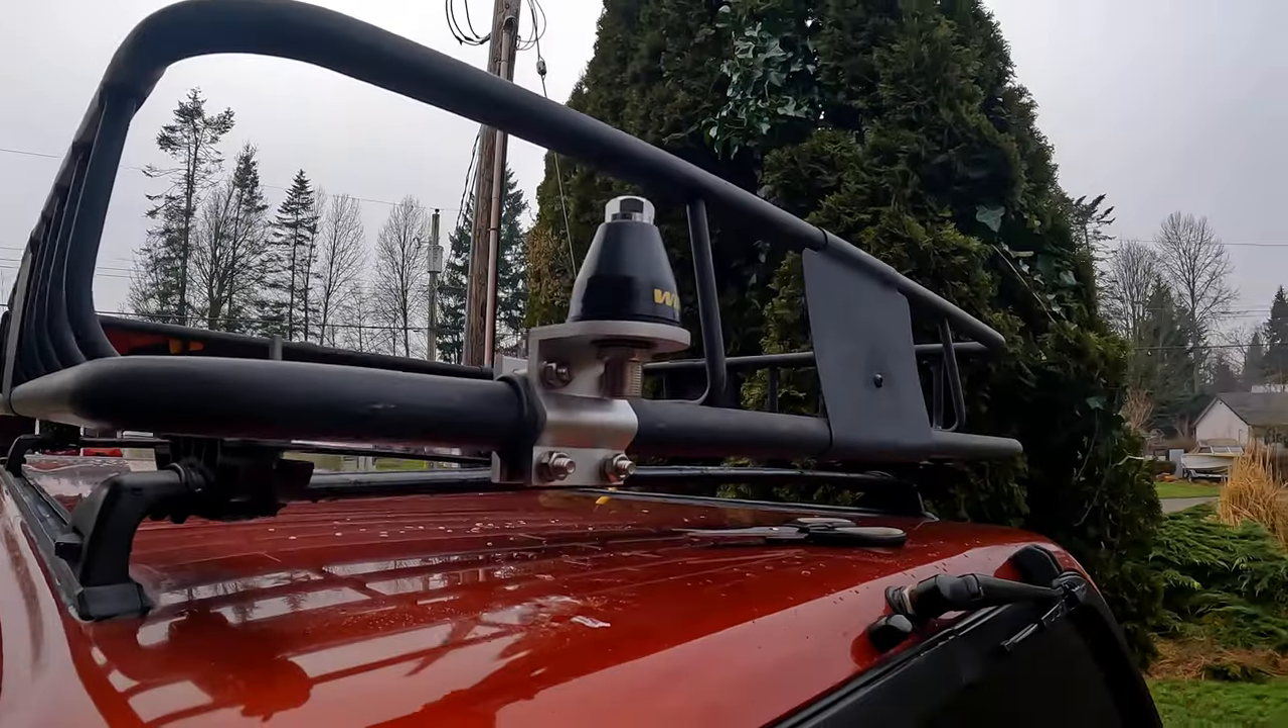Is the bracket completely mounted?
Yes.